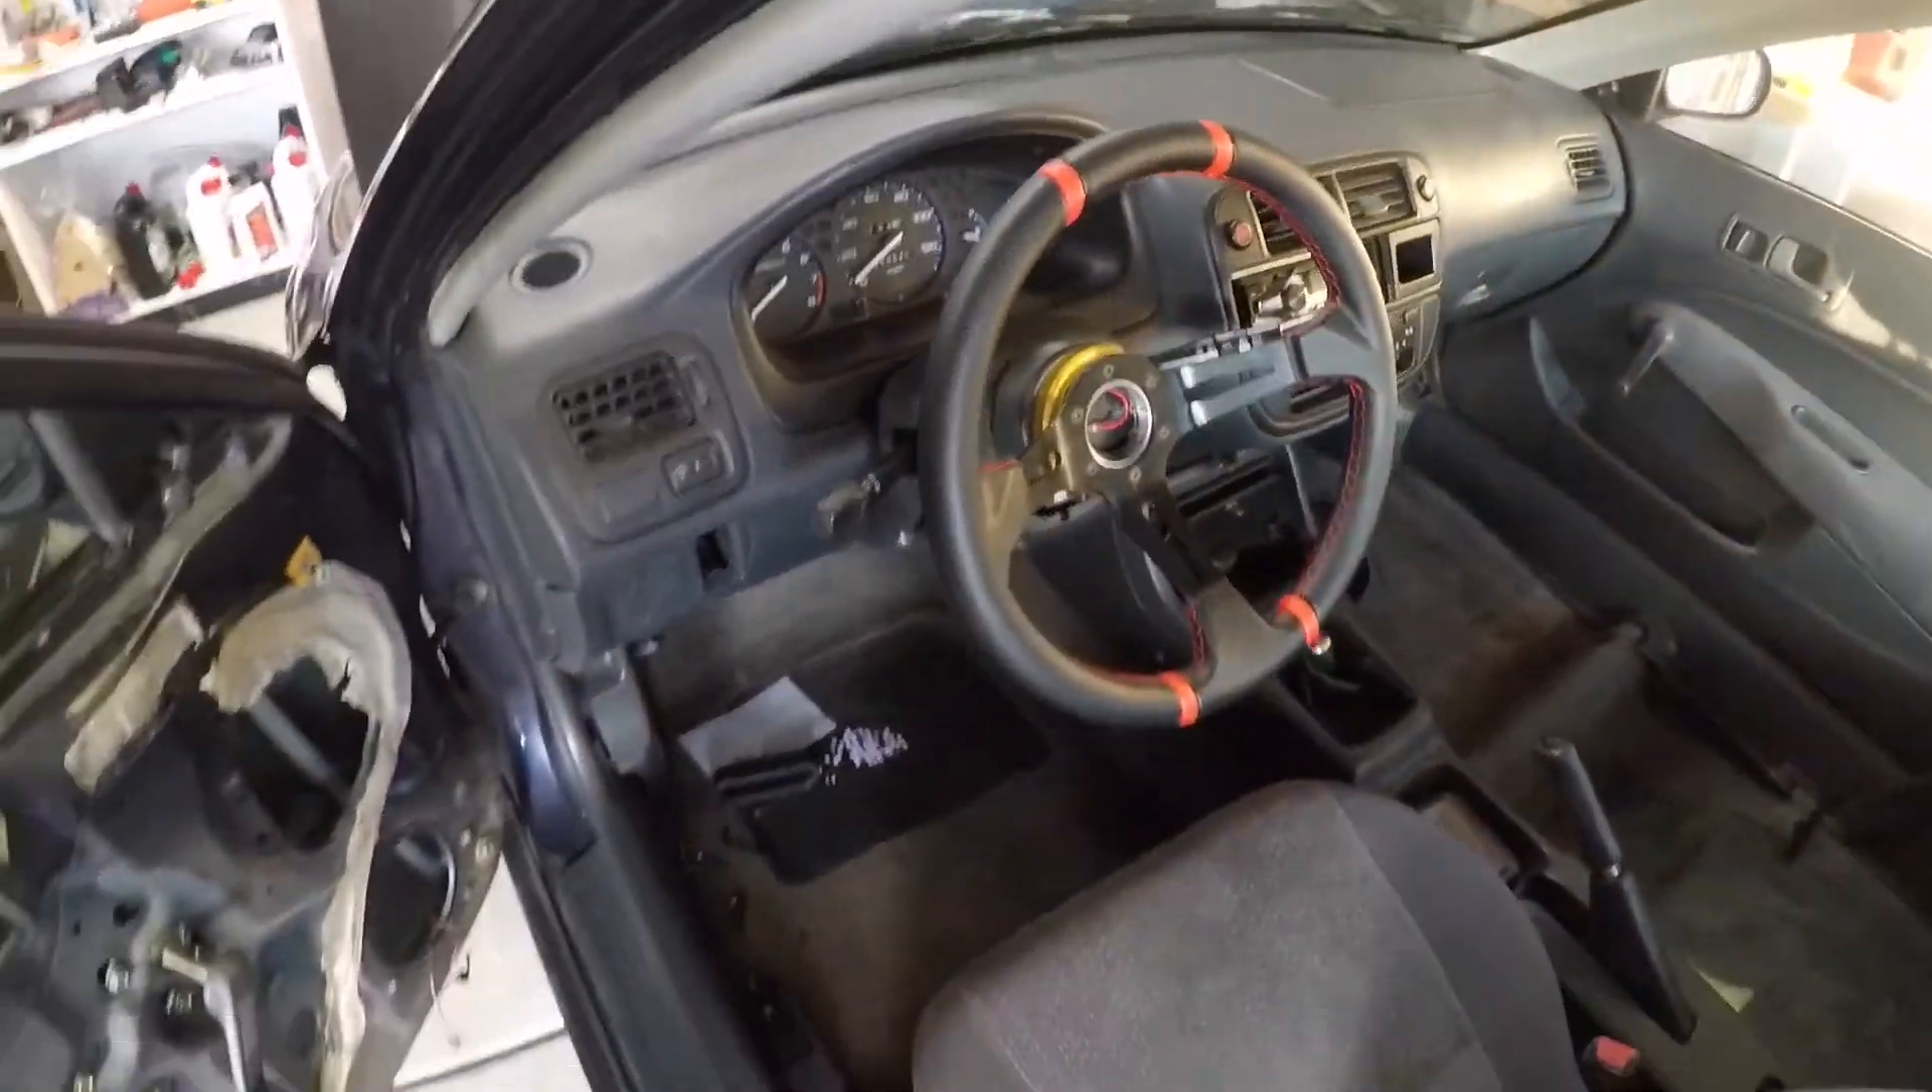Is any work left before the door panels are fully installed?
Yes.